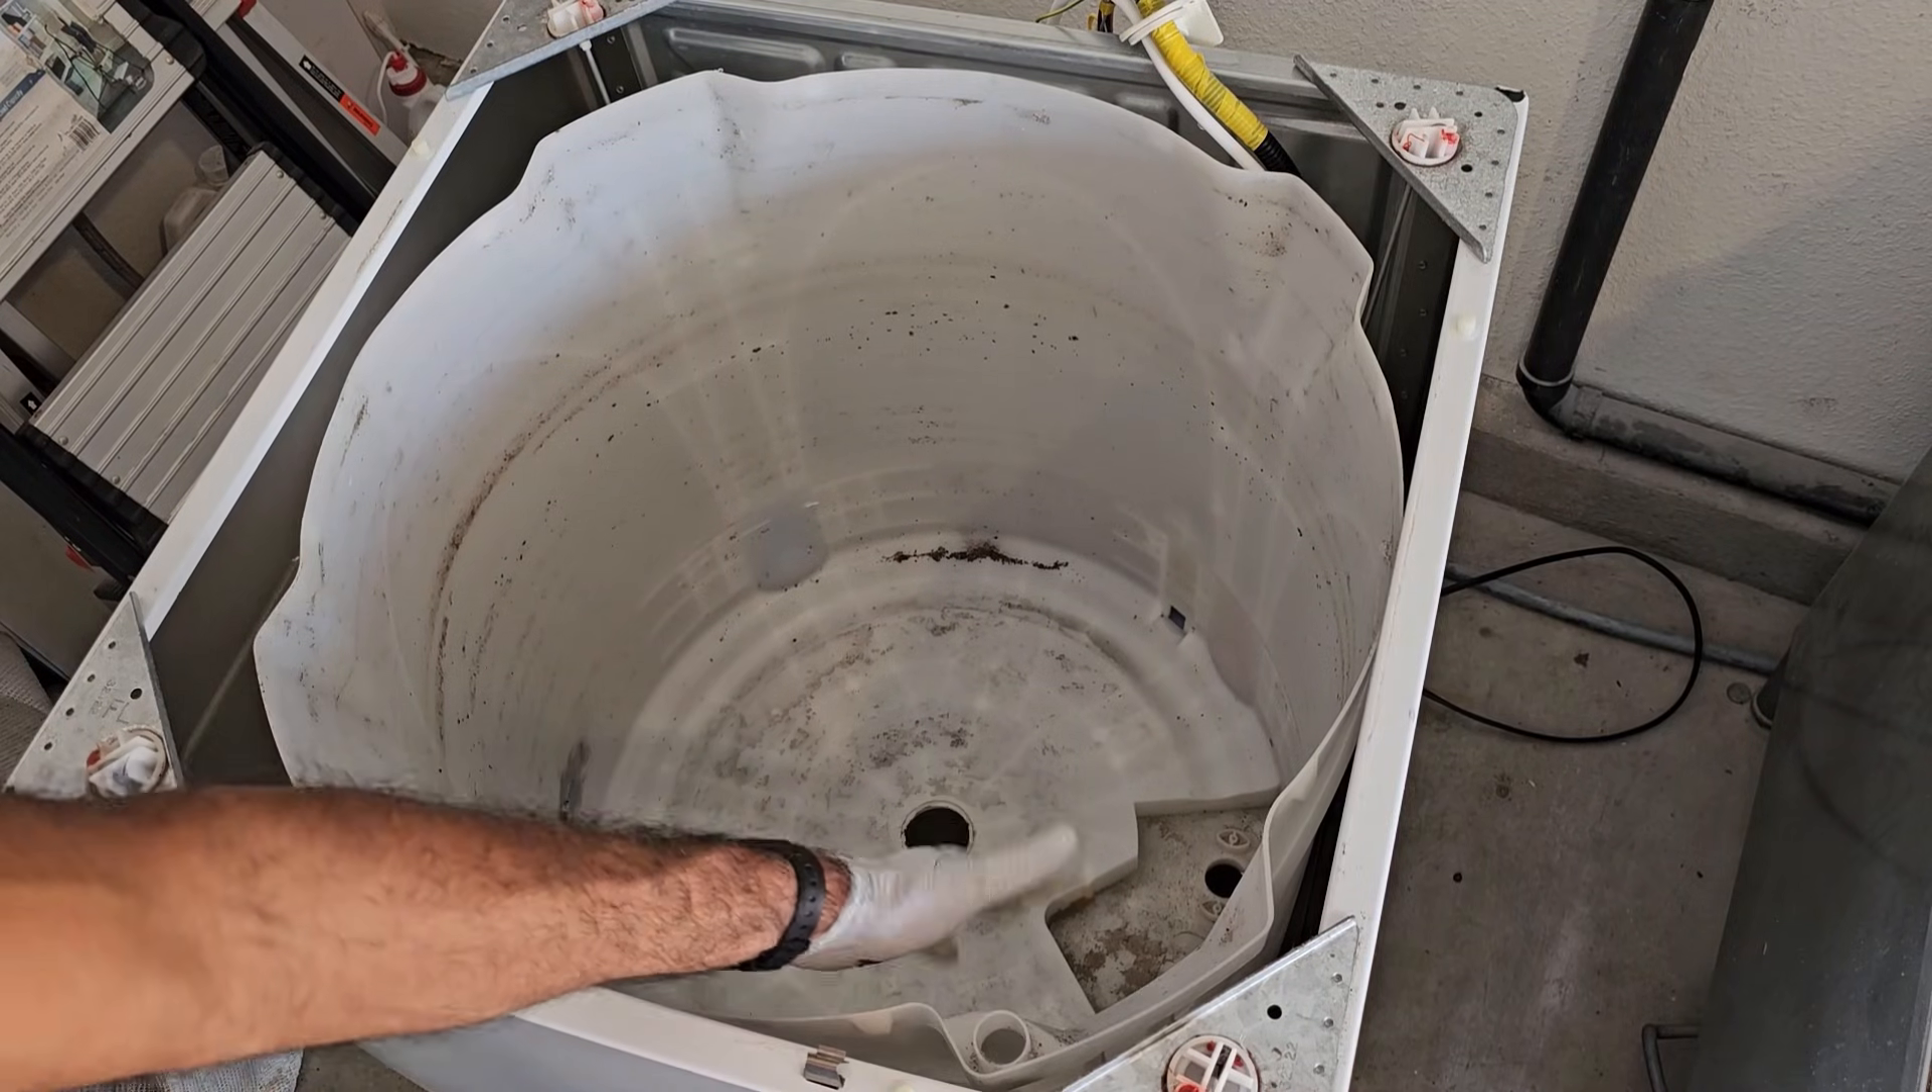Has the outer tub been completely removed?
No.